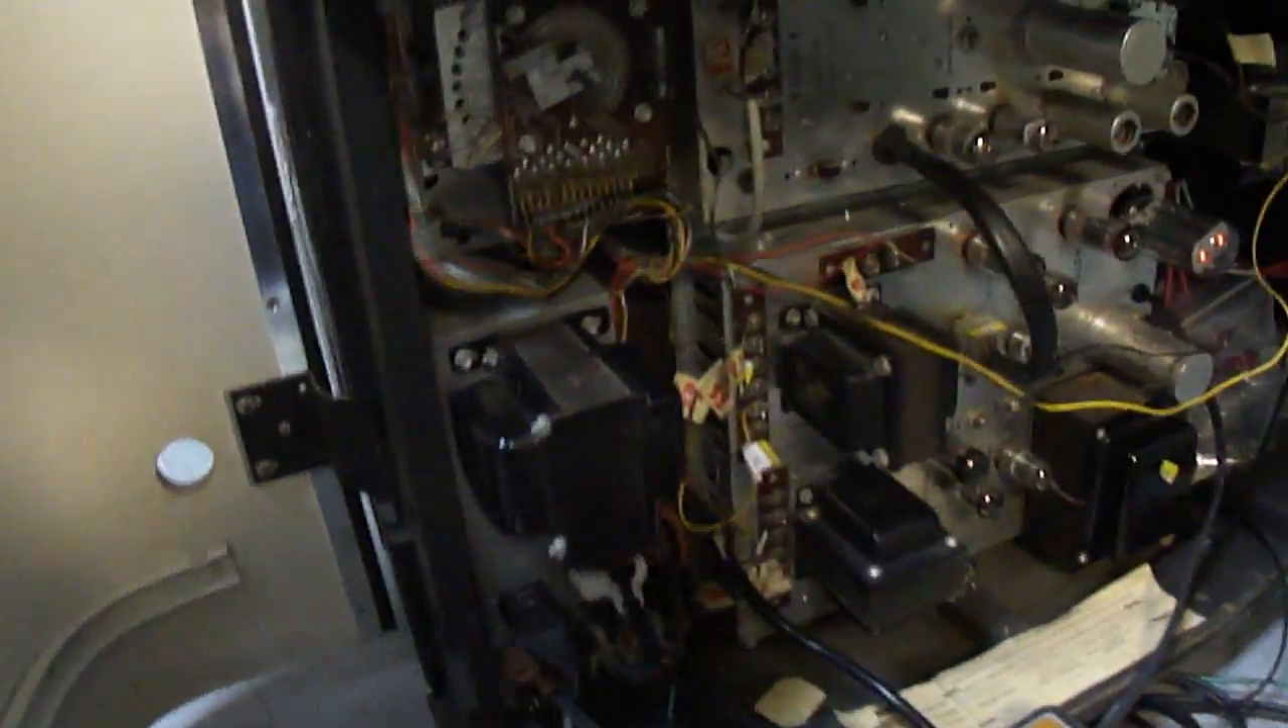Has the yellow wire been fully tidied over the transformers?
No.